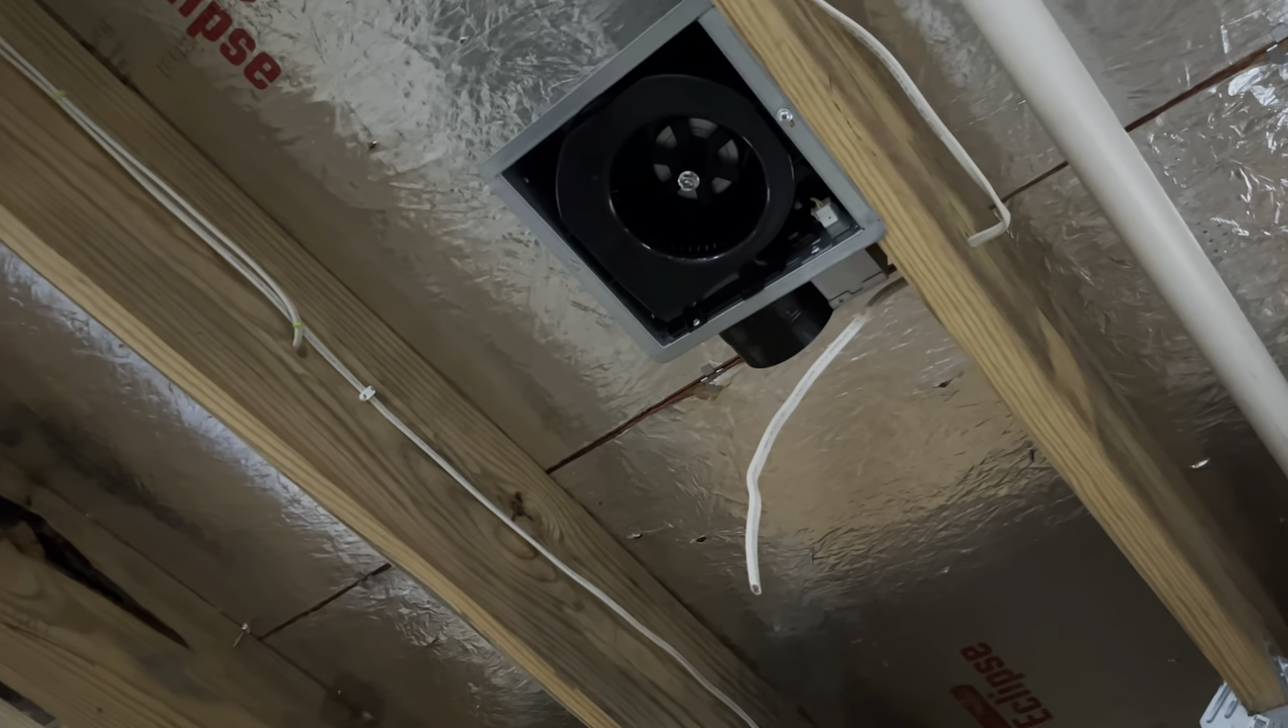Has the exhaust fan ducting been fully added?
No.